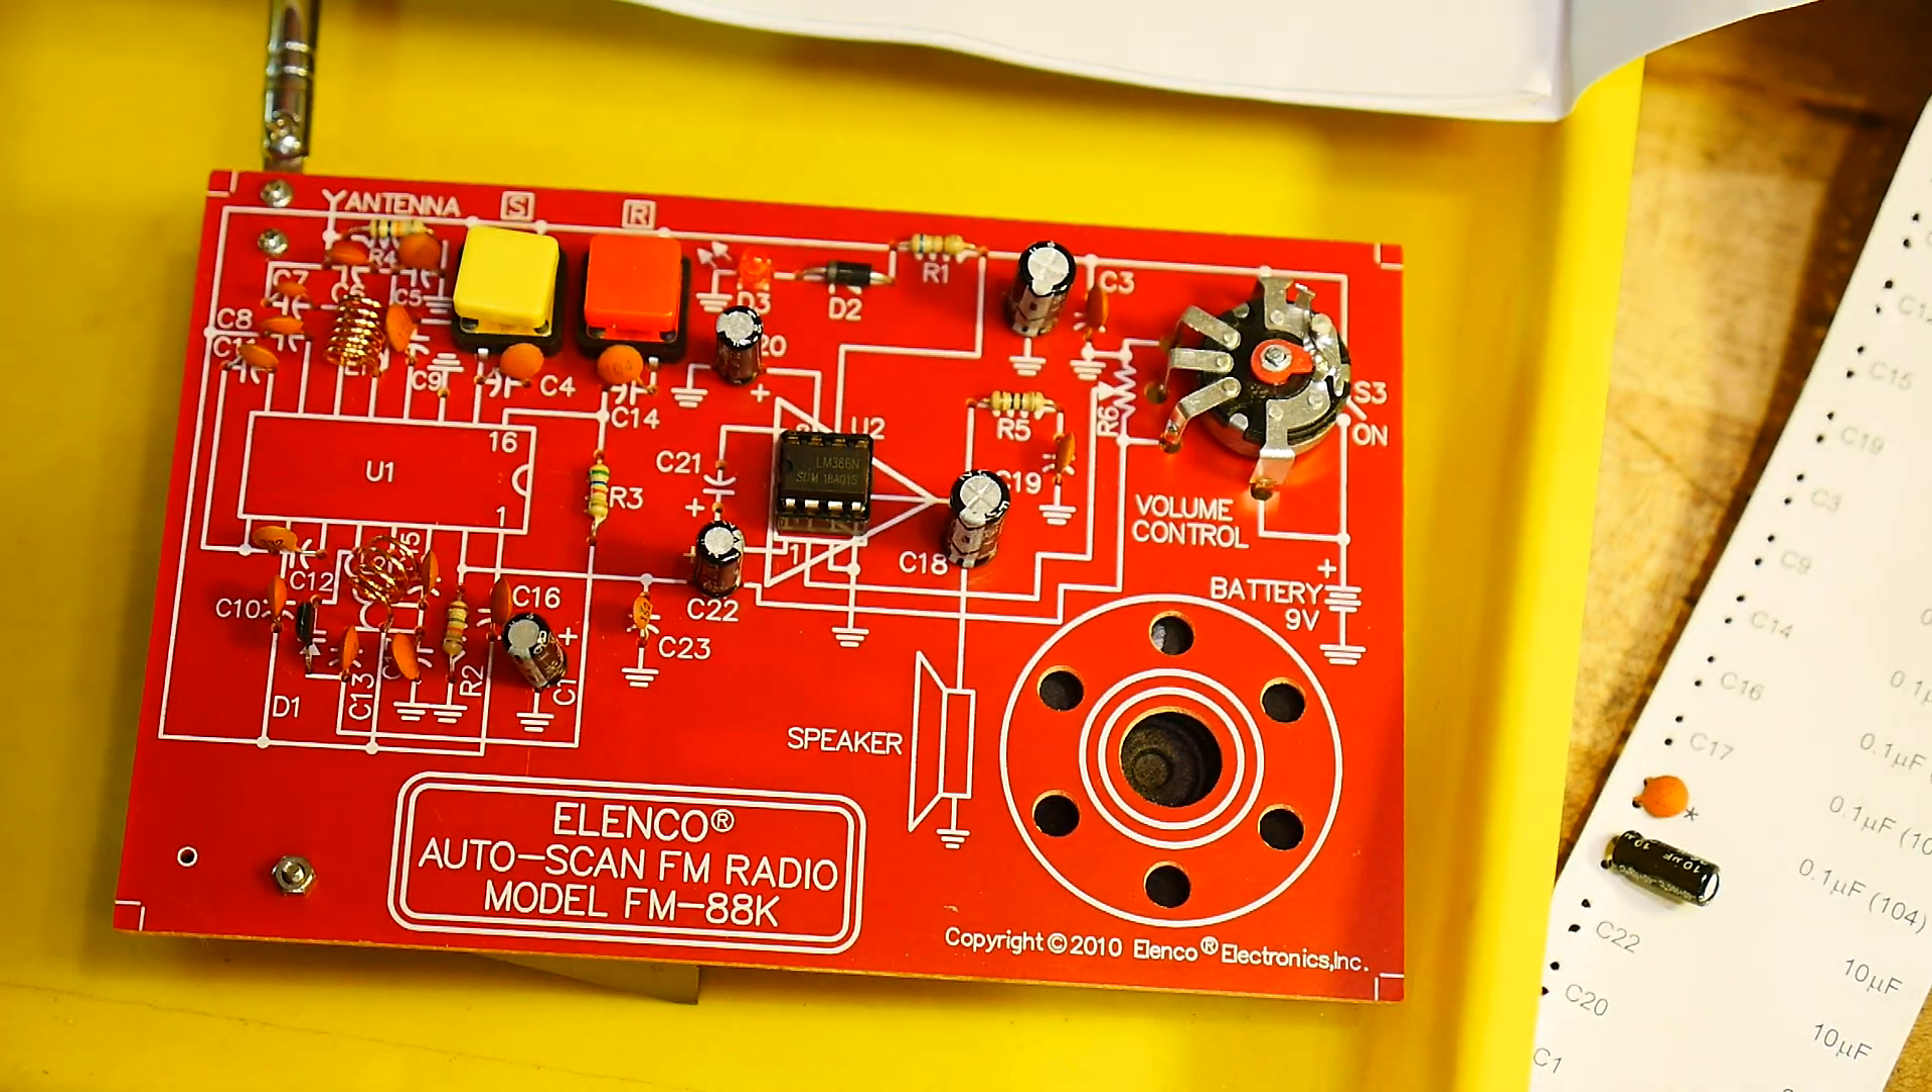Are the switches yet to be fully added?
No.